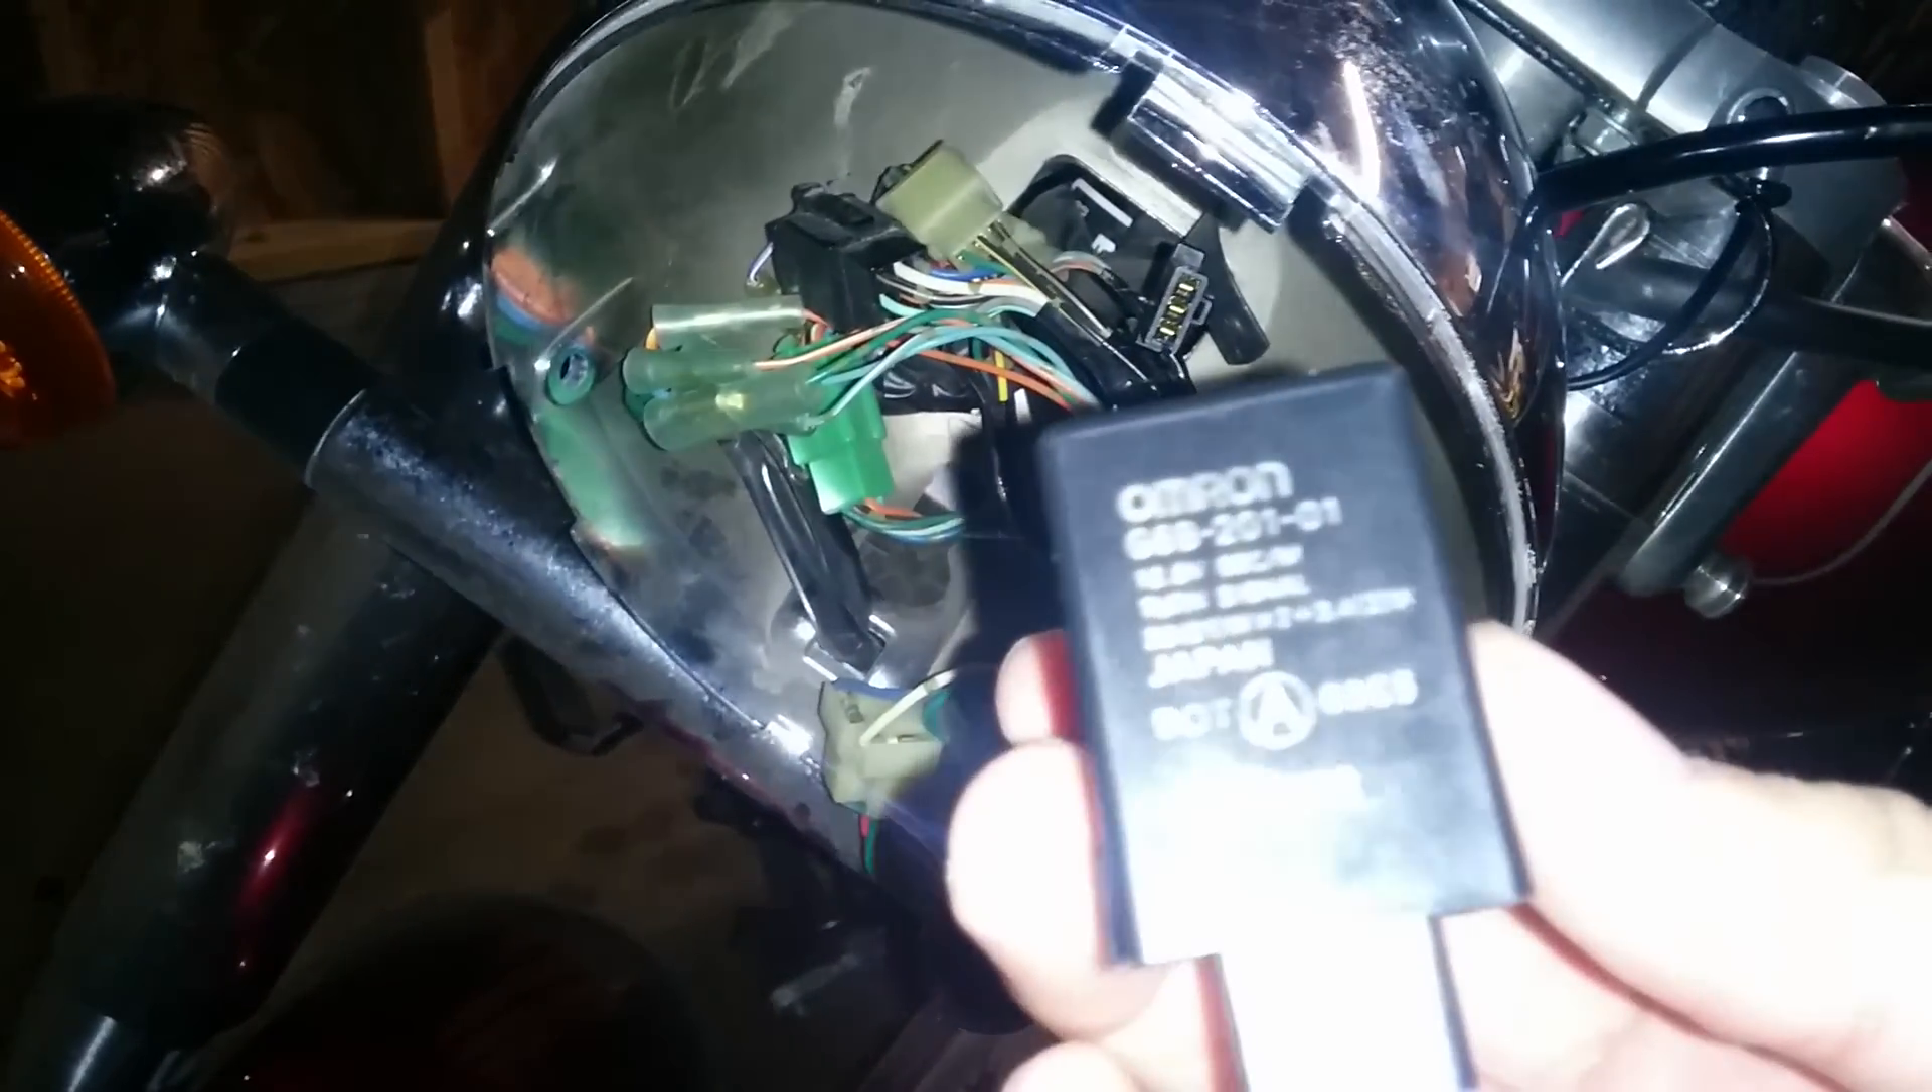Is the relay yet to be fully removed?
No.